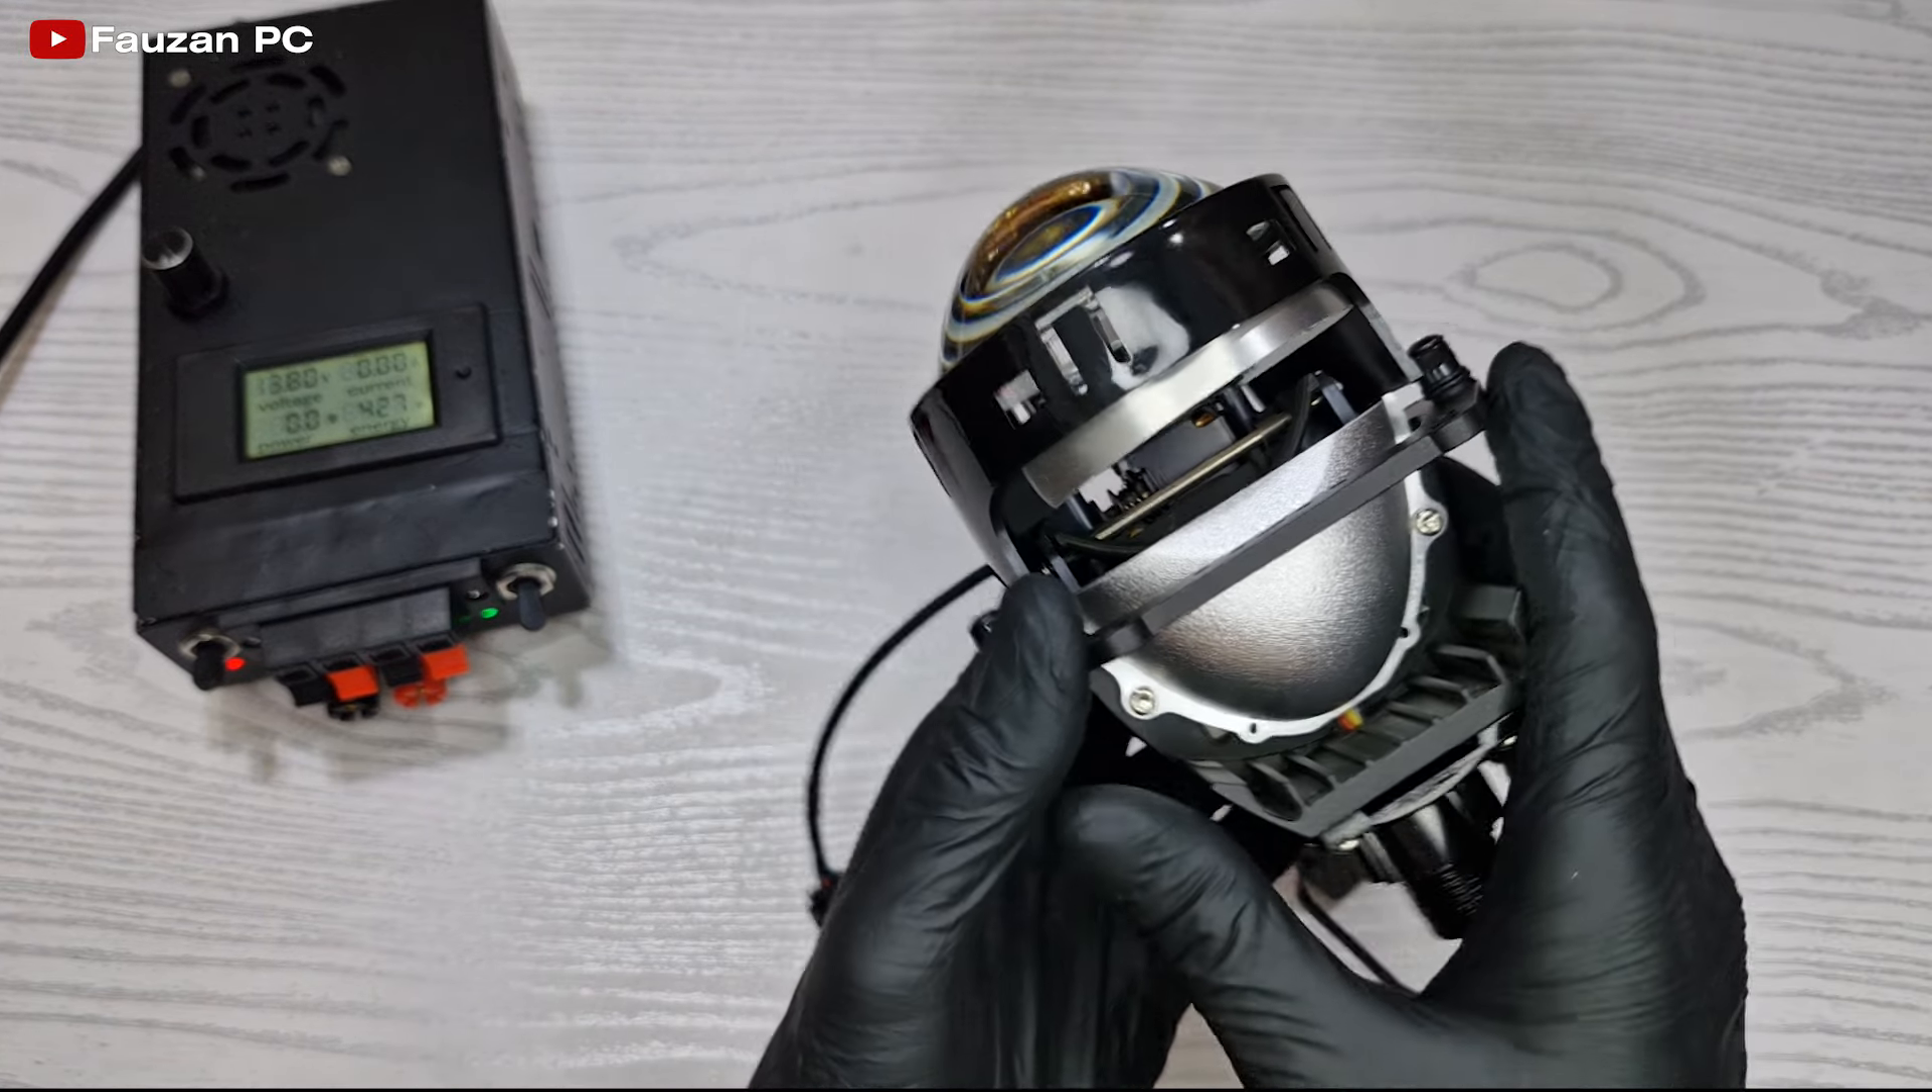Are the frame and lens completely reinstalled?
Yes.